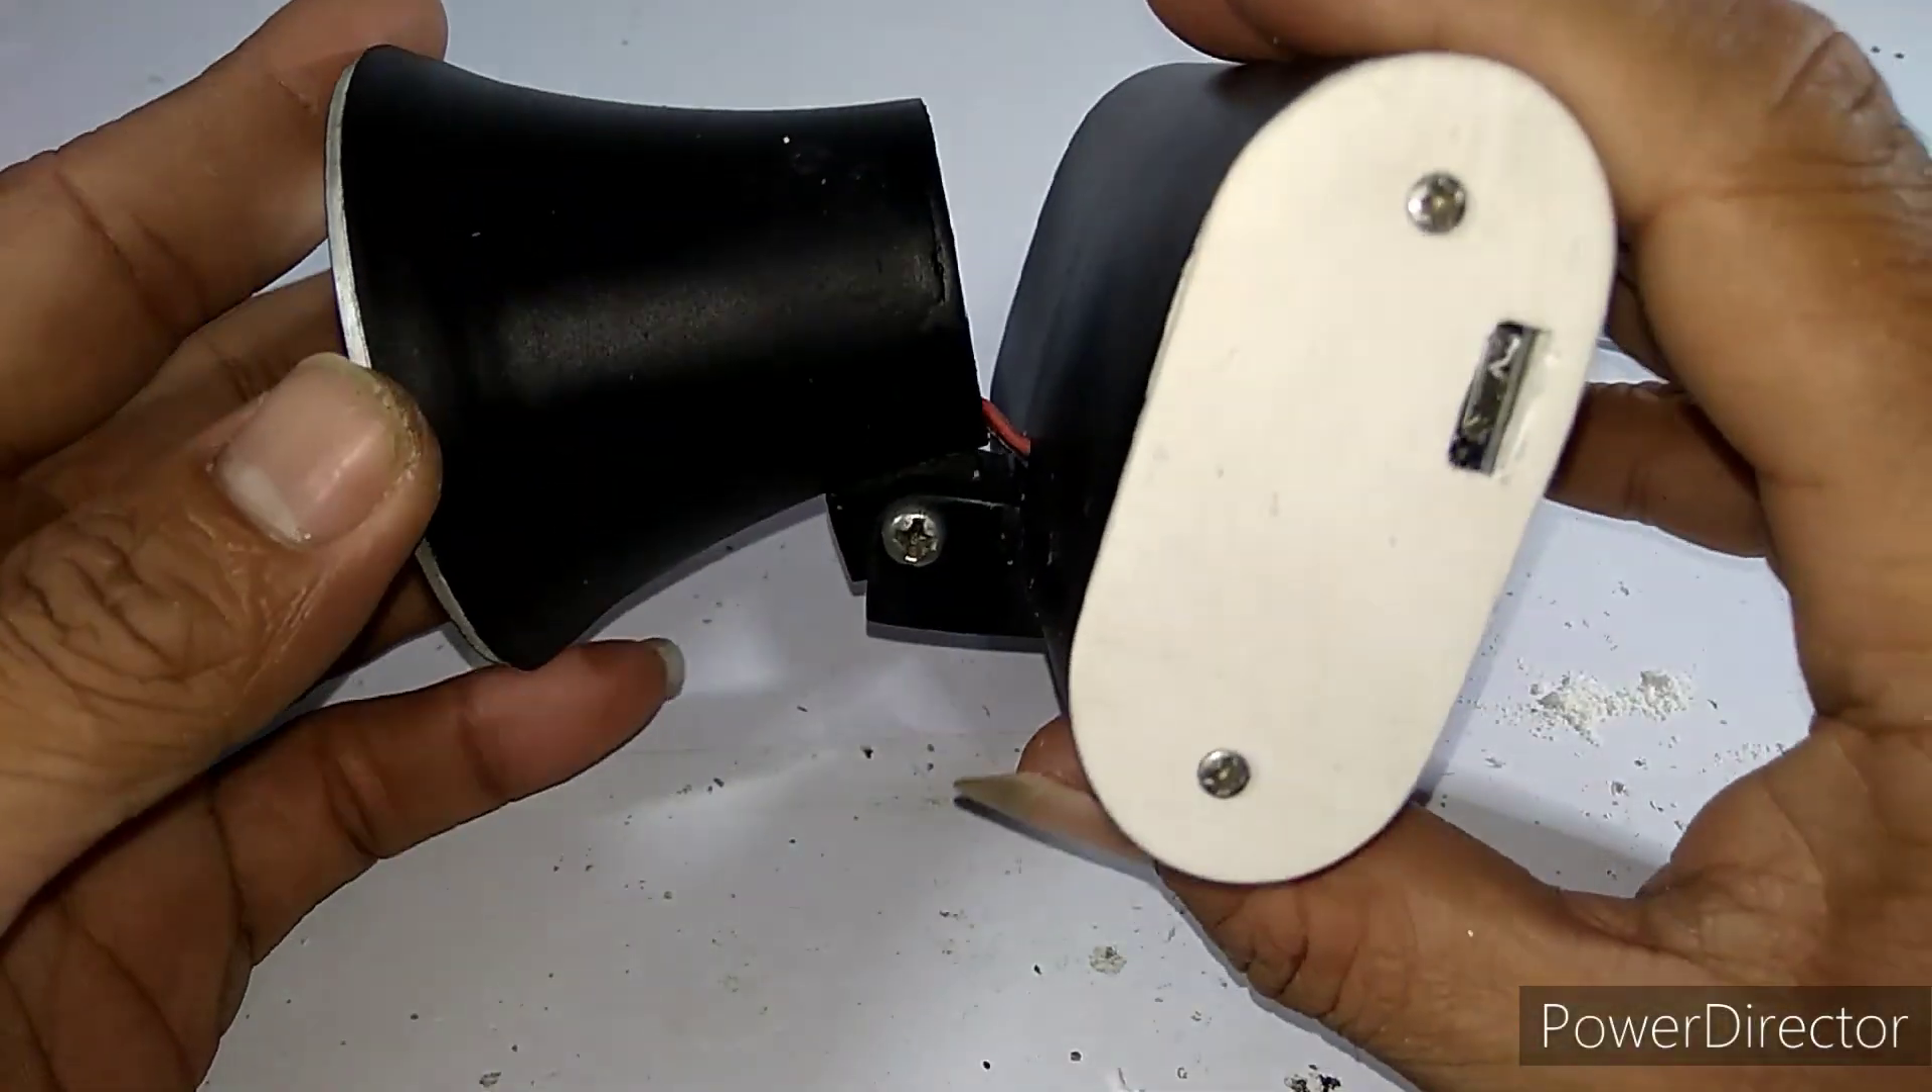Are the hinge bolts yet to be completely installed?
No.